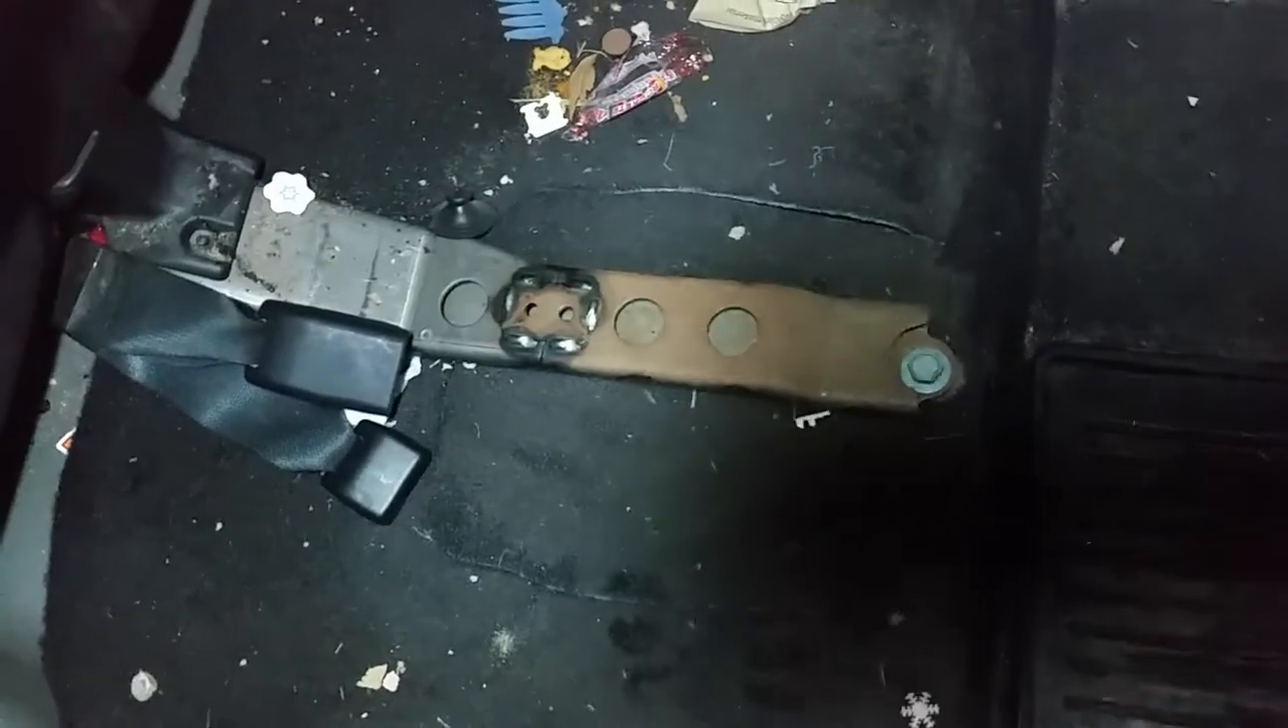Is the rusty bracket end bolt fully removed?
No.